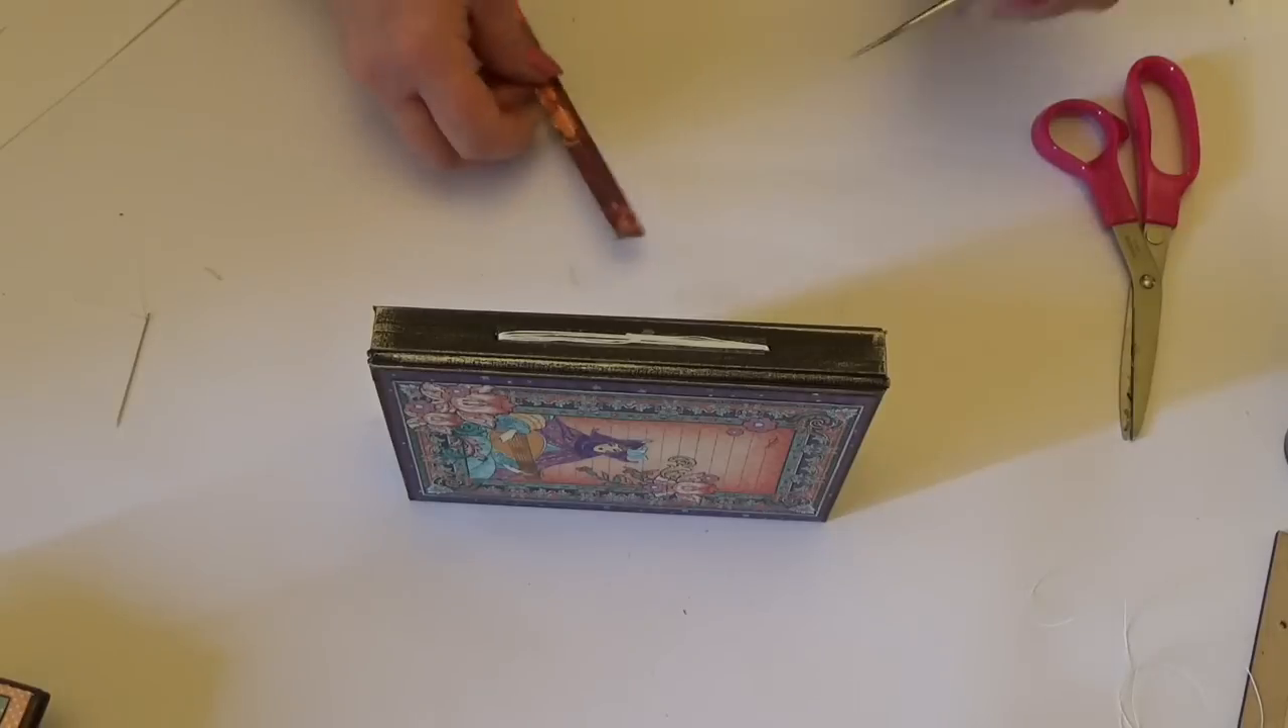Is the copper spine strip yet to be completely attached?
Yes.